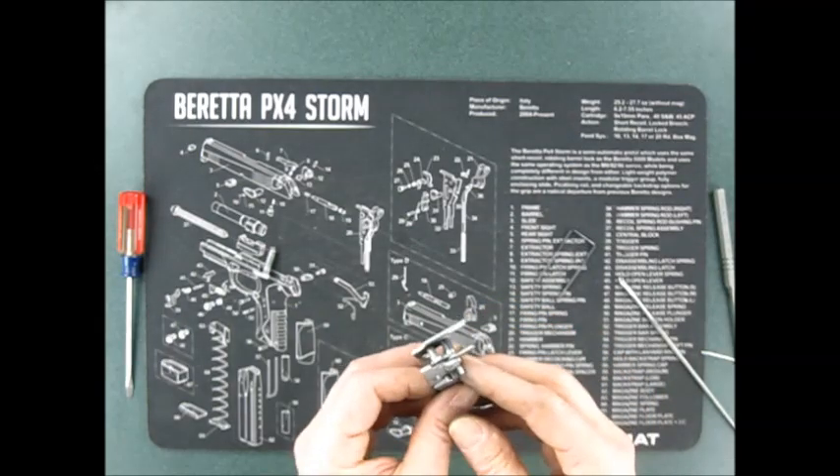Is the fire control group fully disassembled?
No.